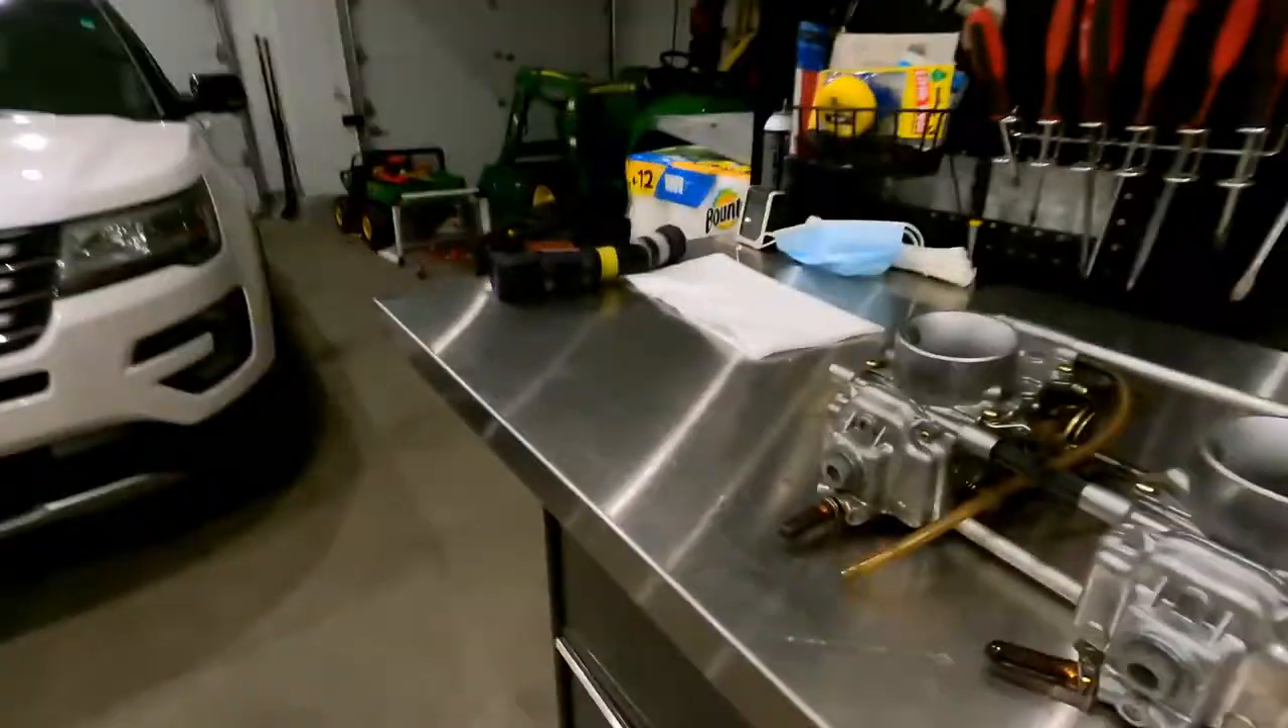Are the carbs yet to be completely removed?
No.